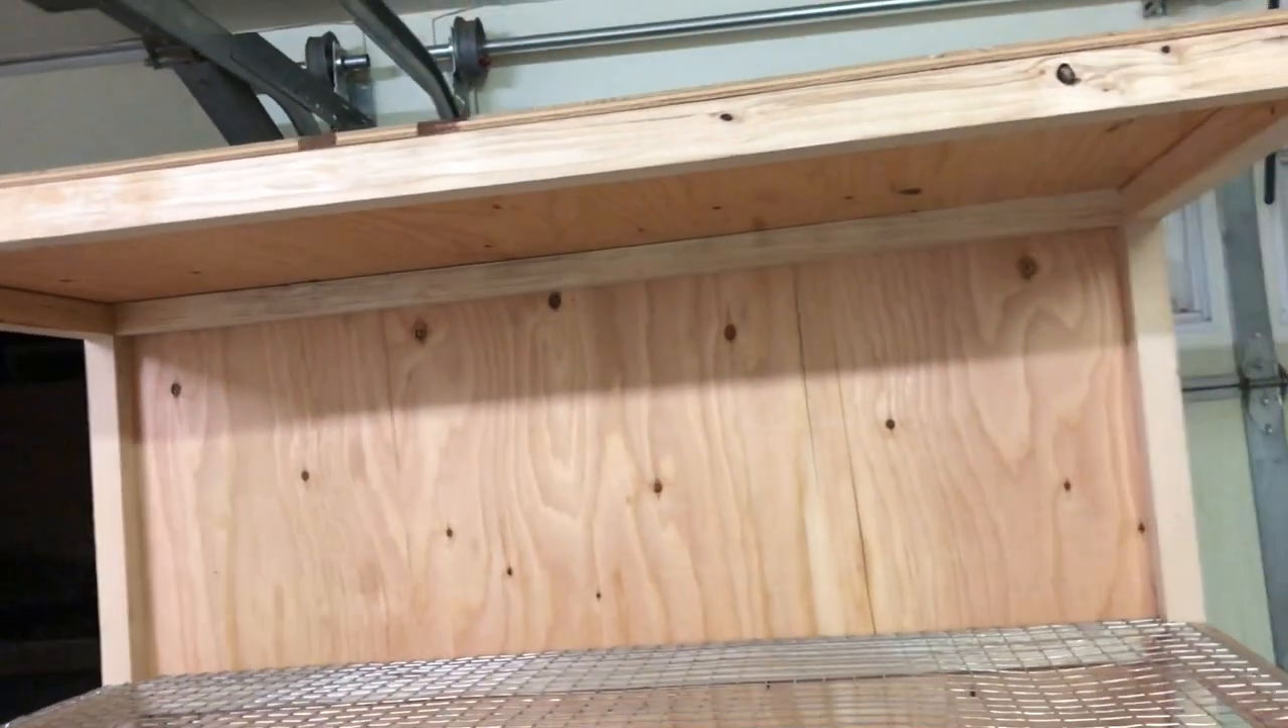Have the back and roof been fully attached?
Yes.